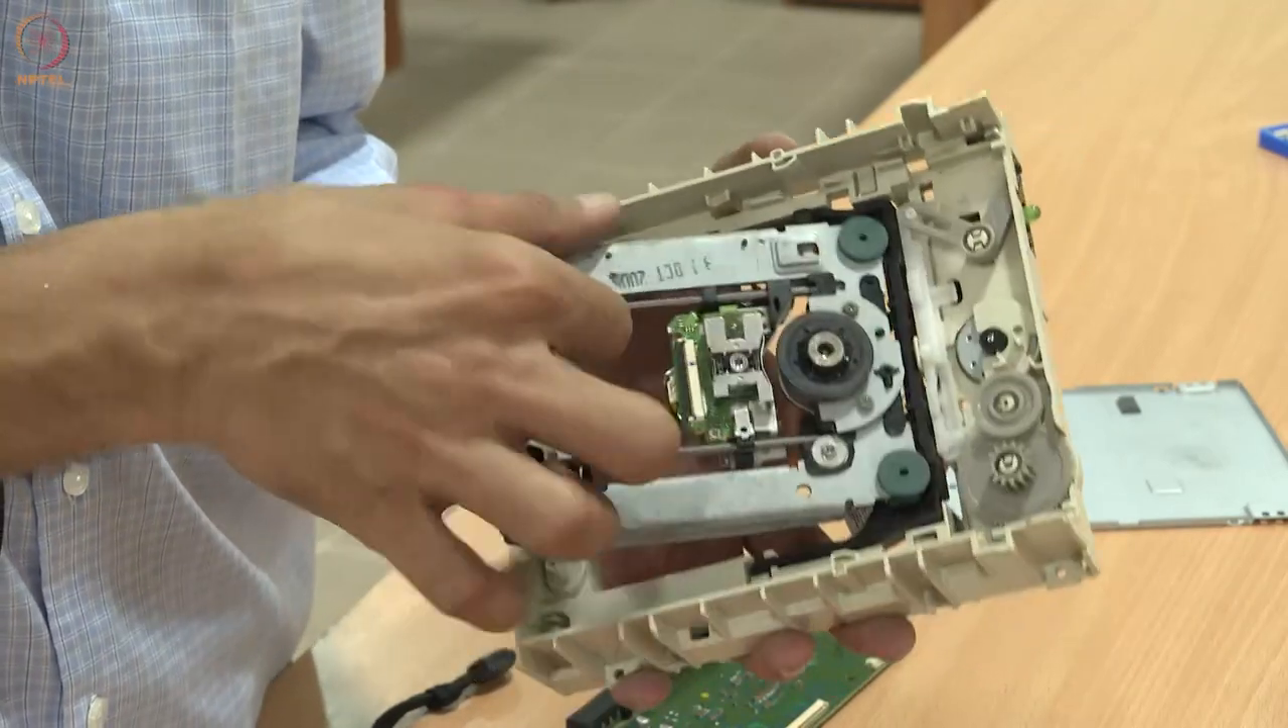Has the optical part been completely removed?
No.